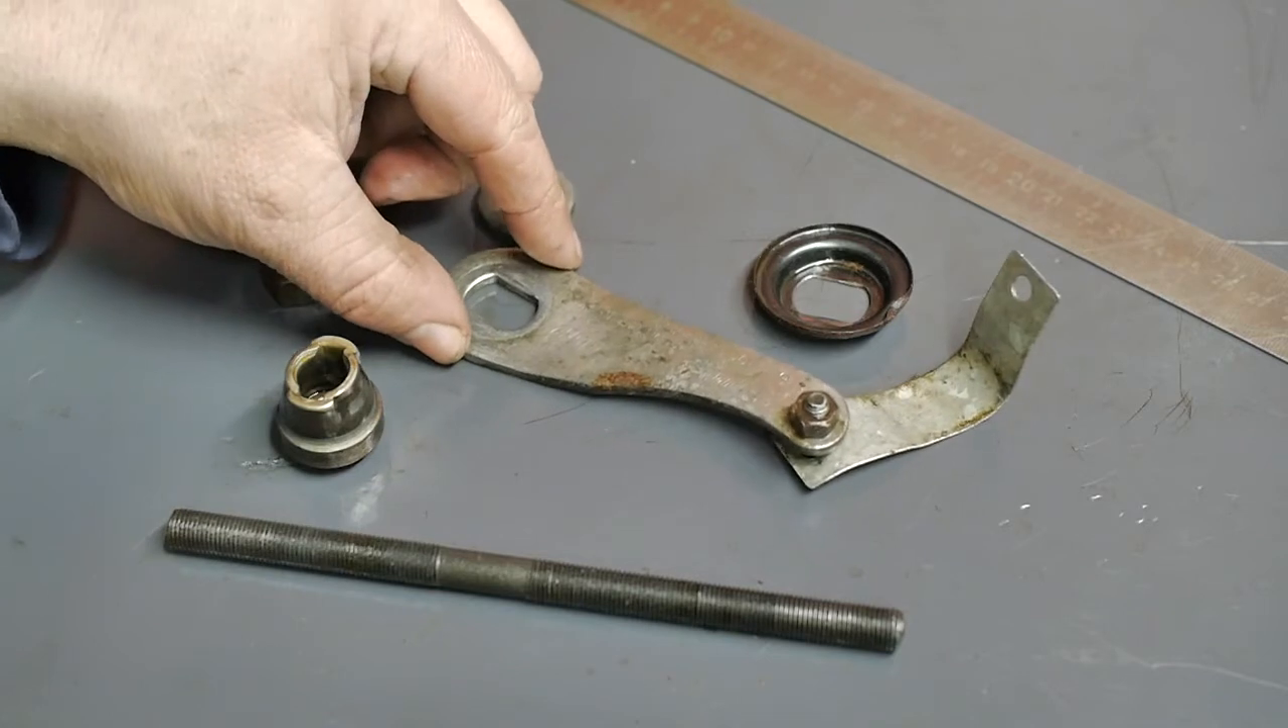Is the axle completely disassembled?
Yes.